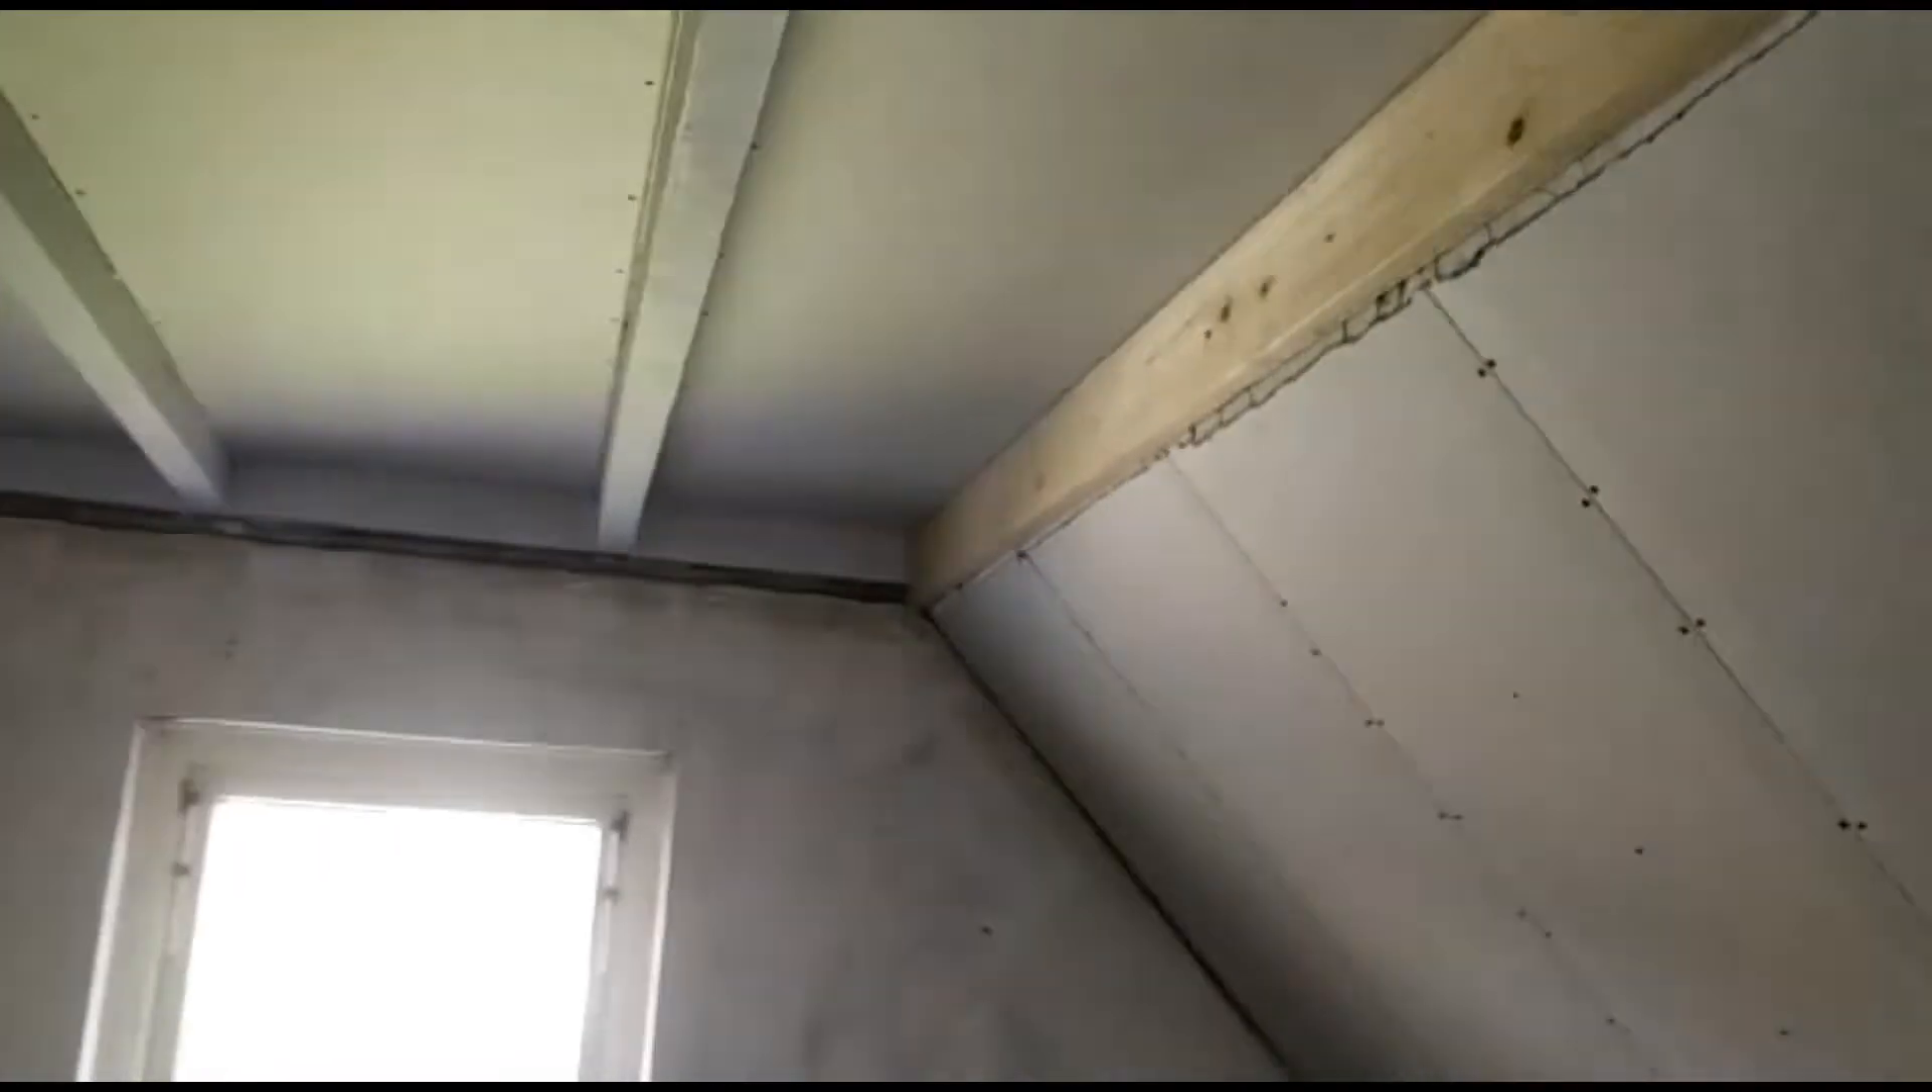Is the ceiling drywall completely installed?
Yes.